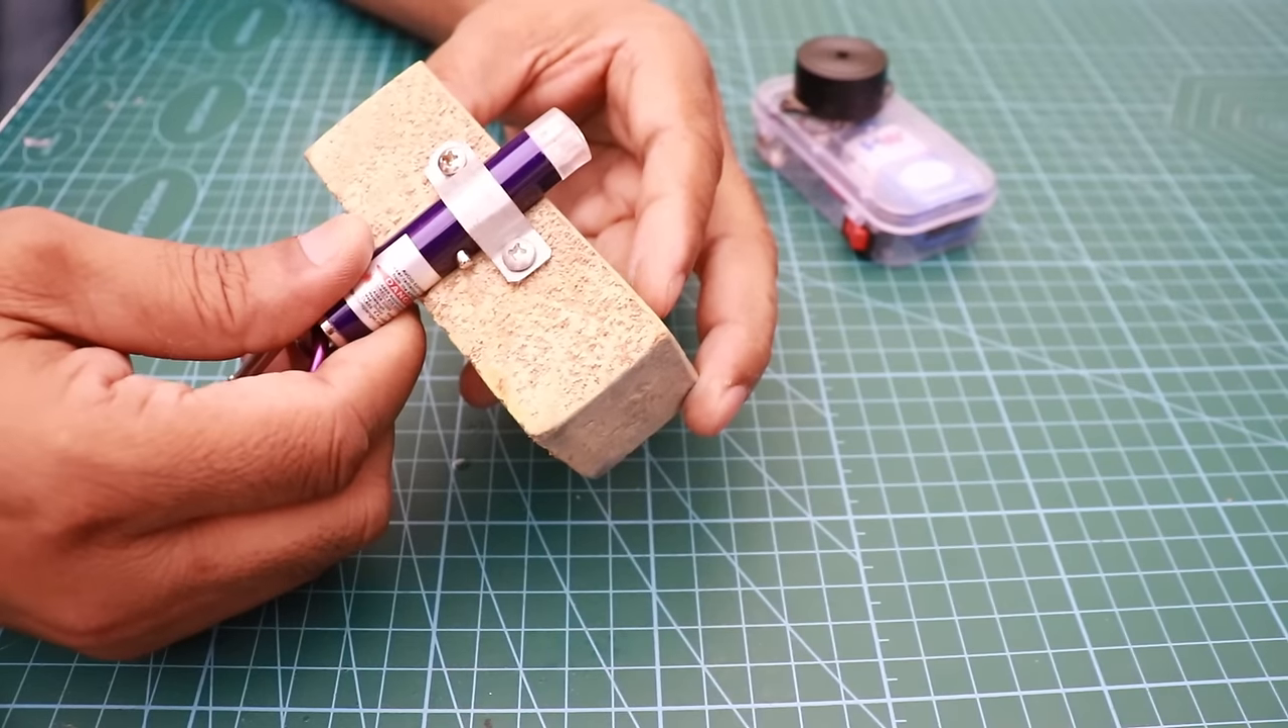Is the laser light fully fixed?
Yes.